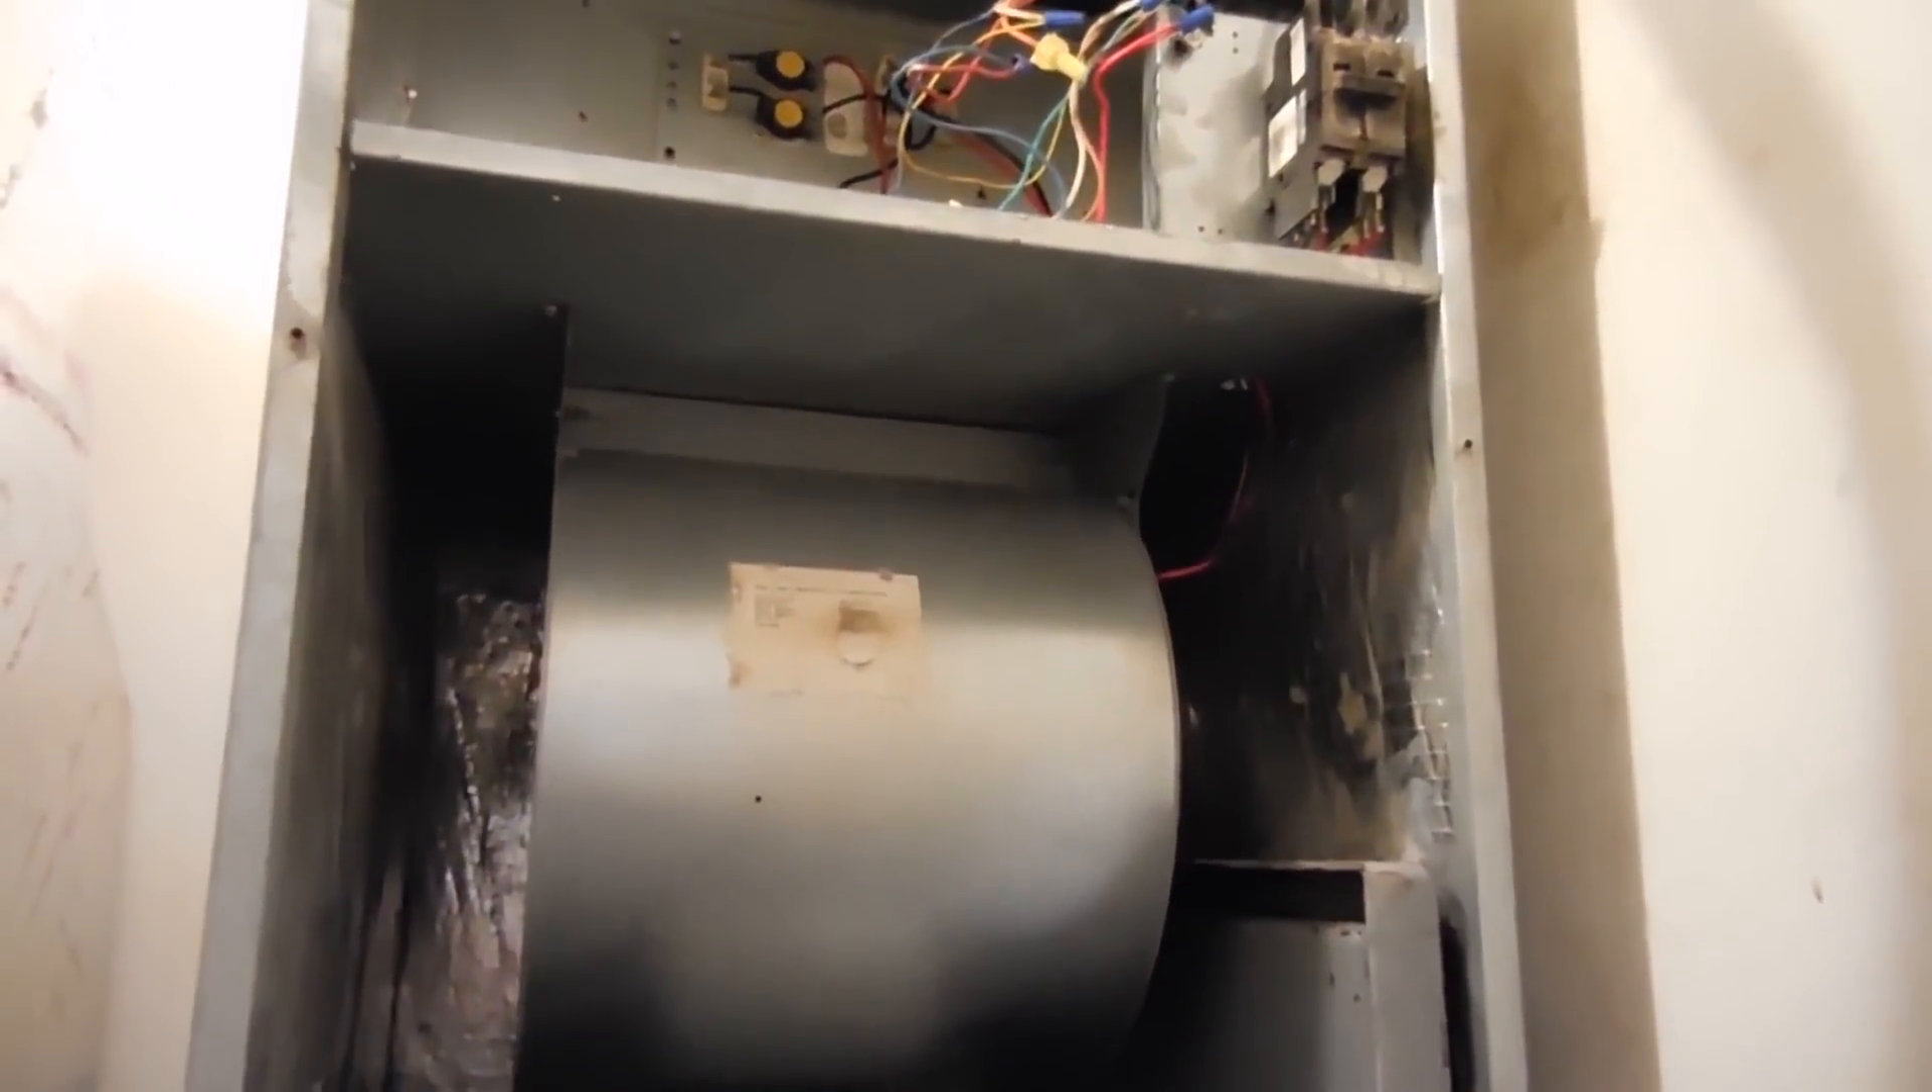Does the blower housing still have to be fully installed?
No.